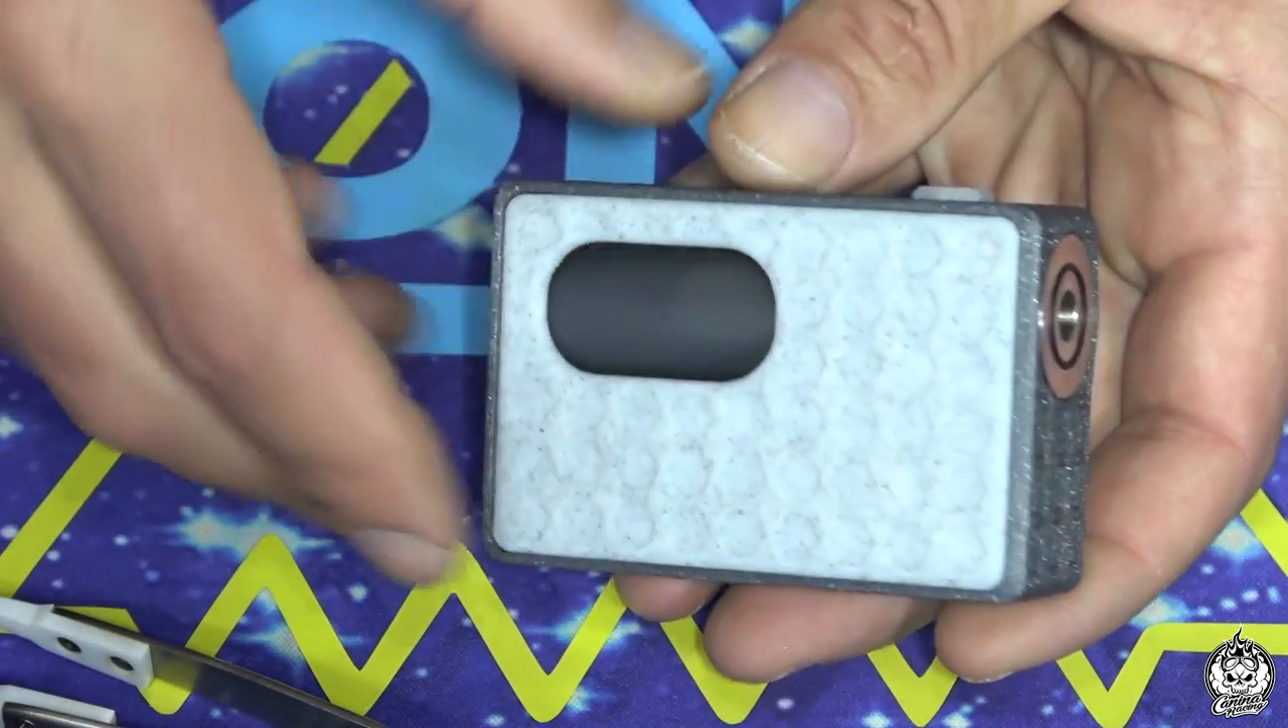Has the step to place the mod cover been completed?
Yes.